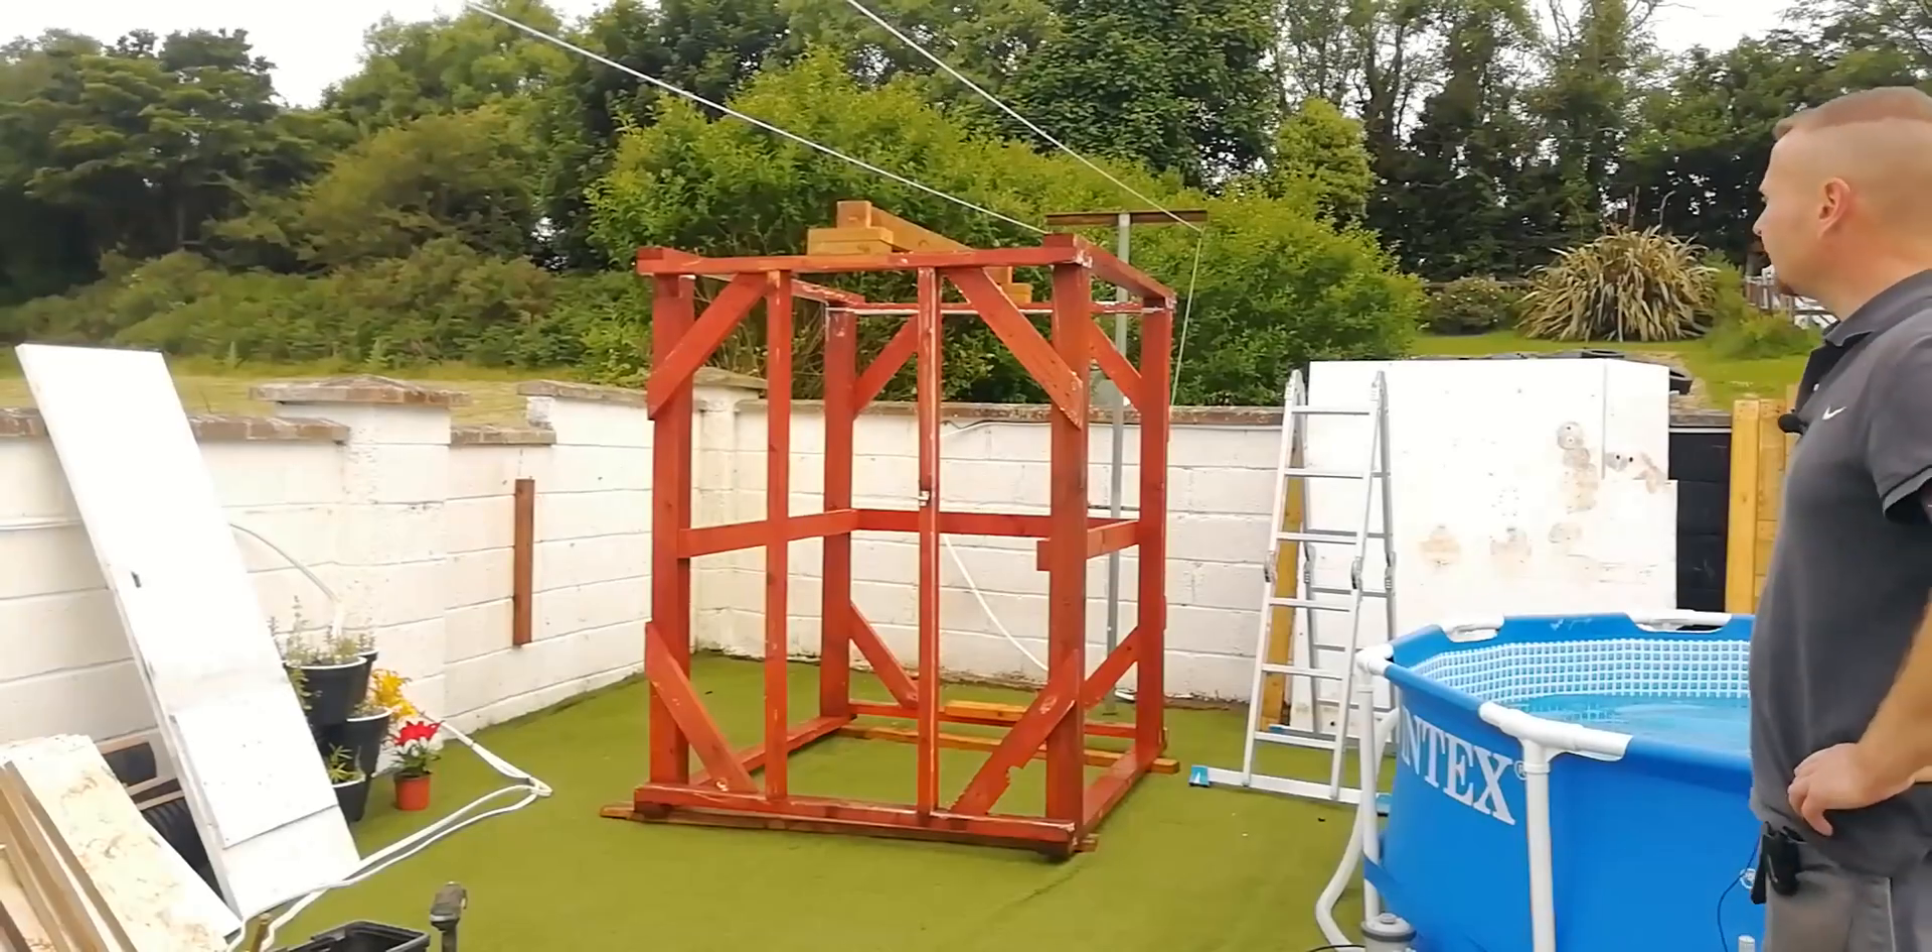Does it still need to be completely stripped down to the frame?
No.